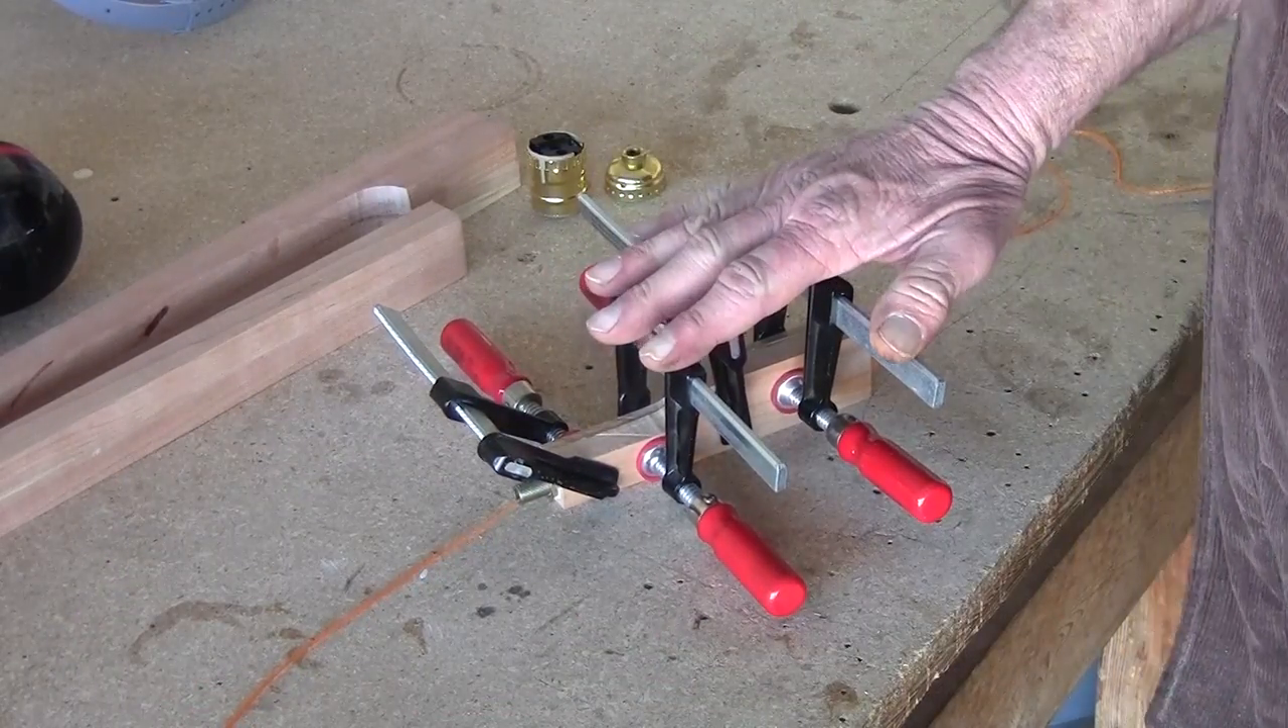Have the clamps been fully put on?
Yes.